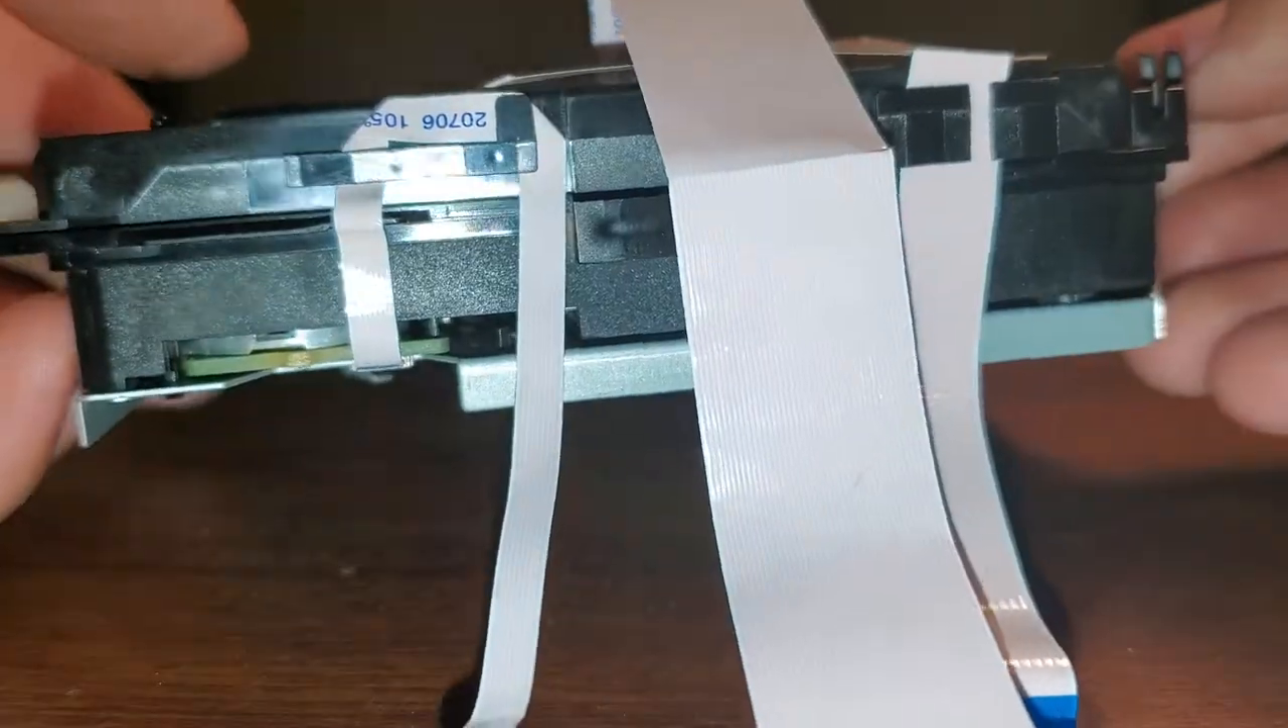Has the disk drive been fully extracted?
Yes.